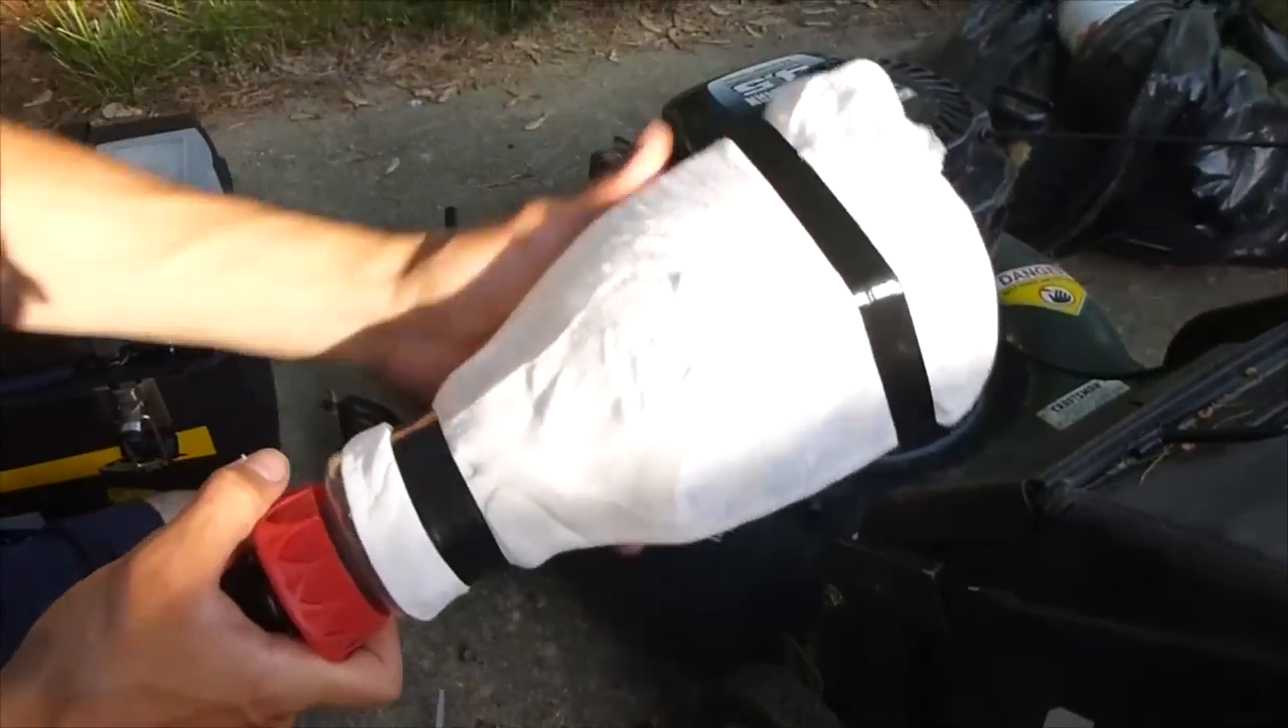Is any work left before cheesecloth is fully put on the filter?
No.